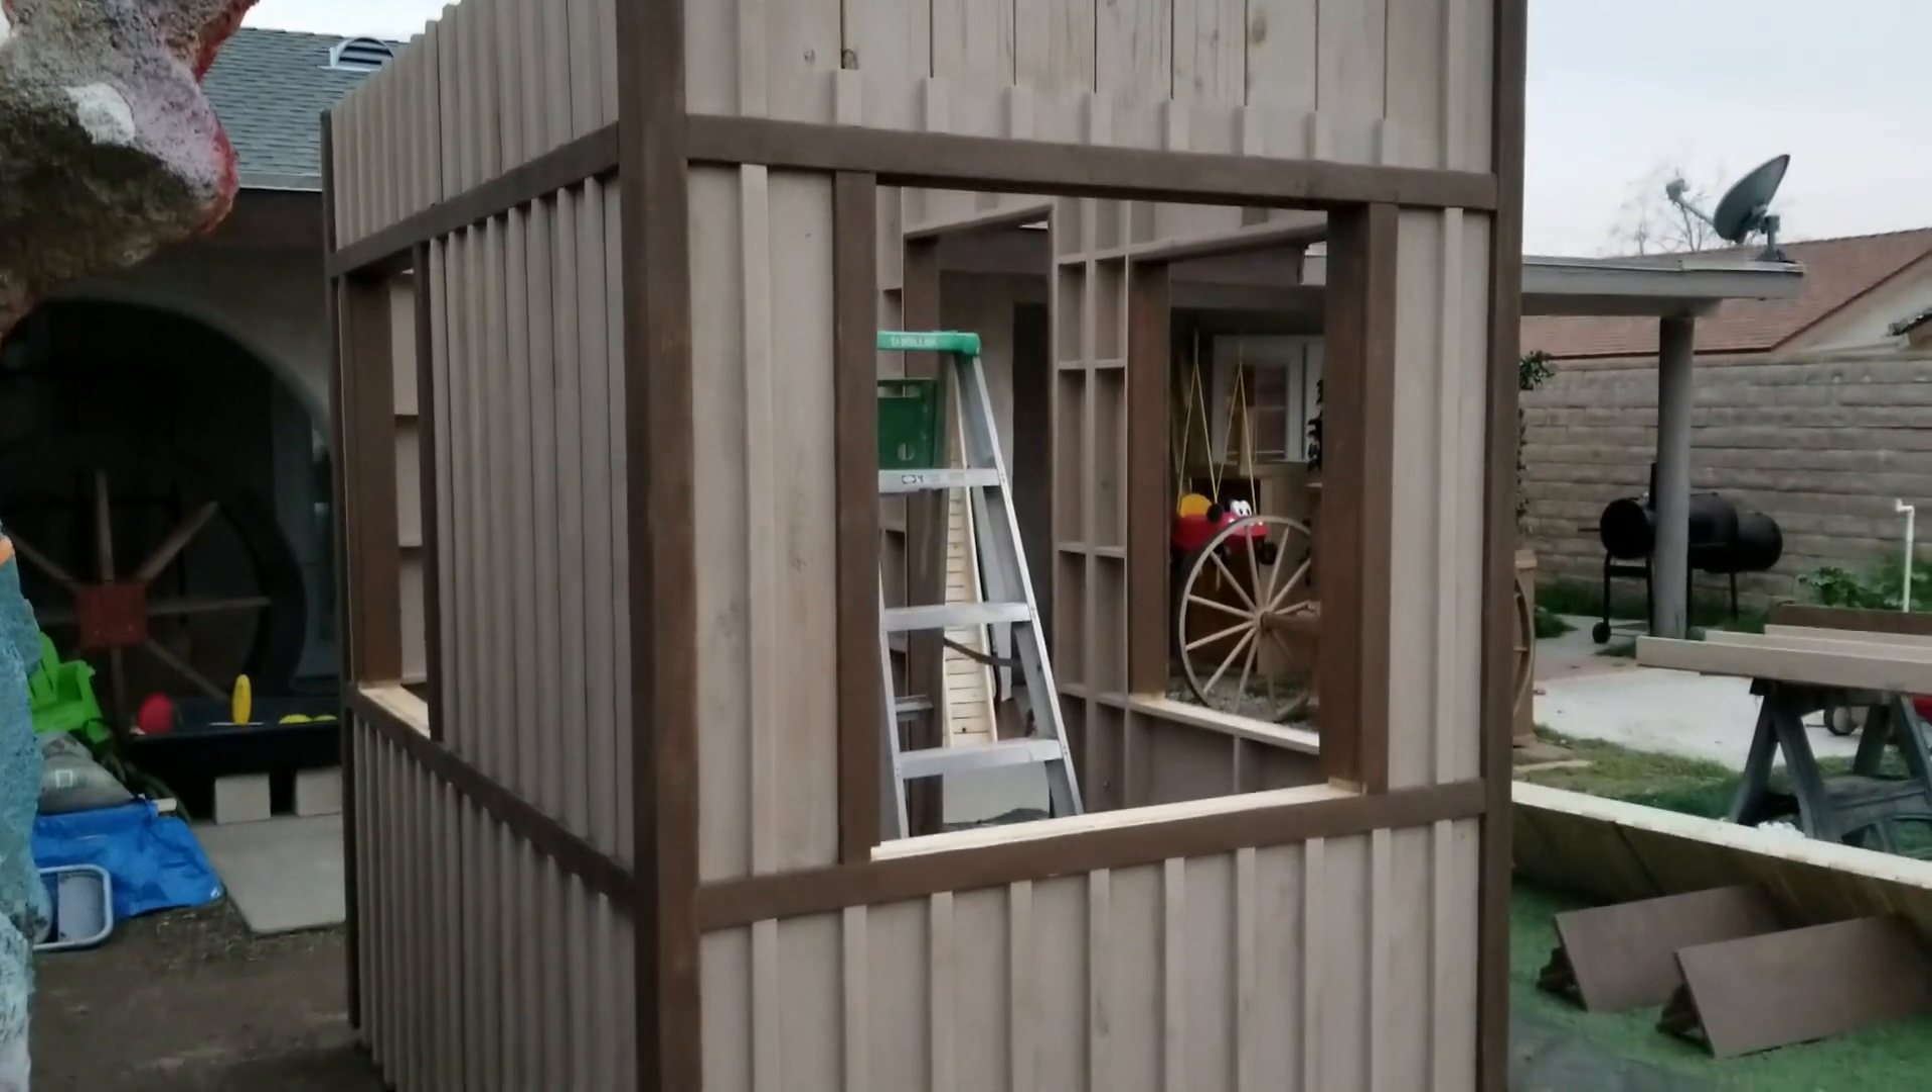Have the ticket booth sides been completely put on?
Yes.